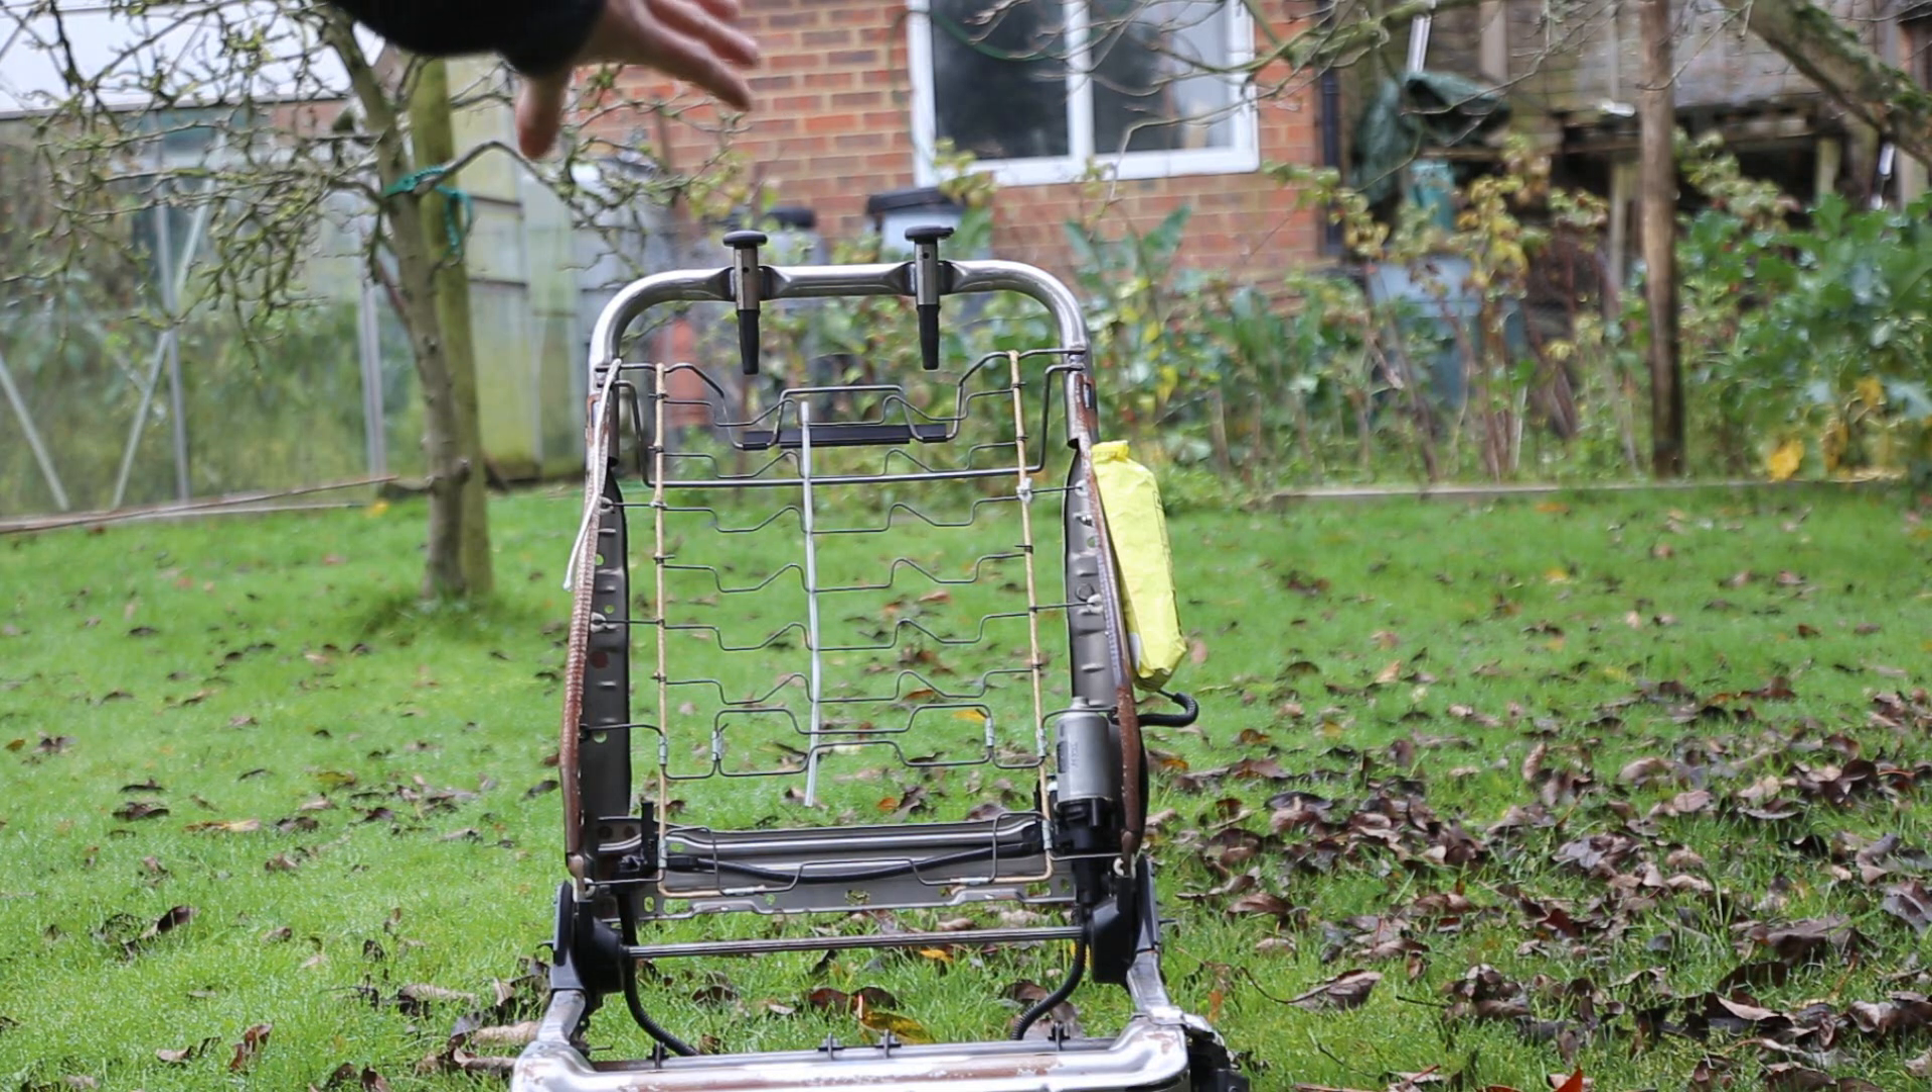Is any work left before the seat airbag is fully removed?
Yes.